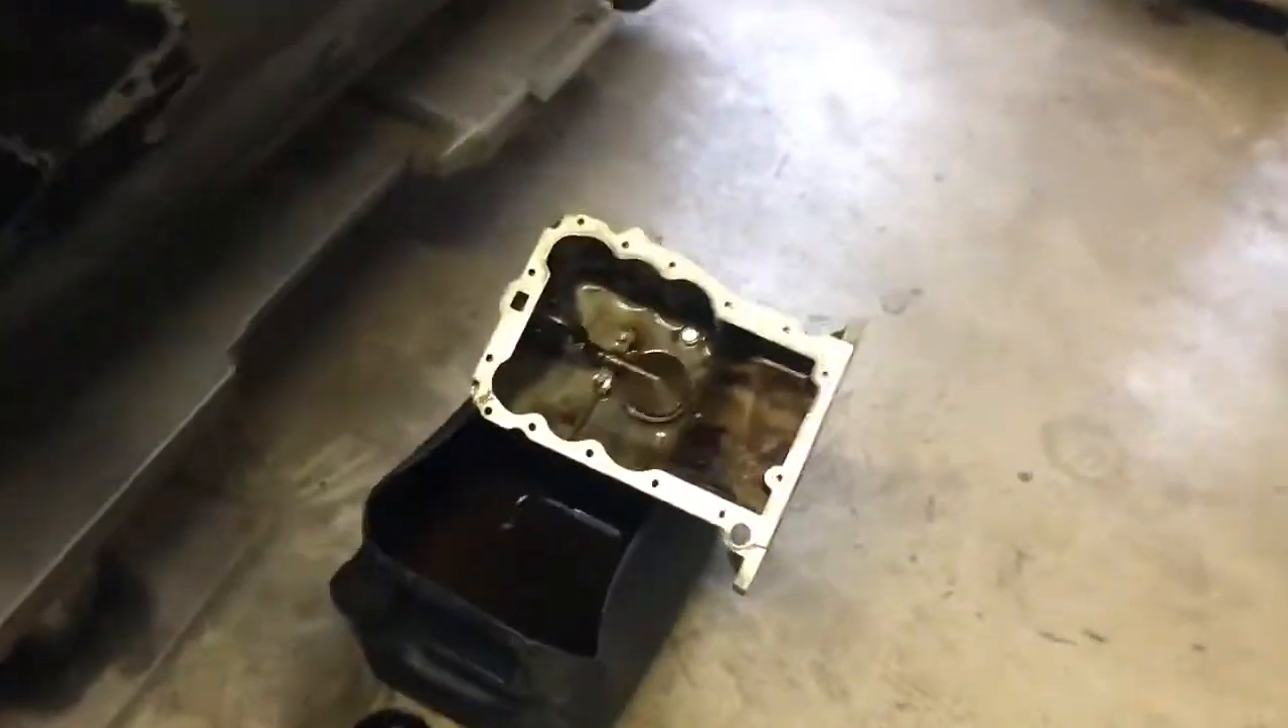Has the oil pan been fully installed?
No.